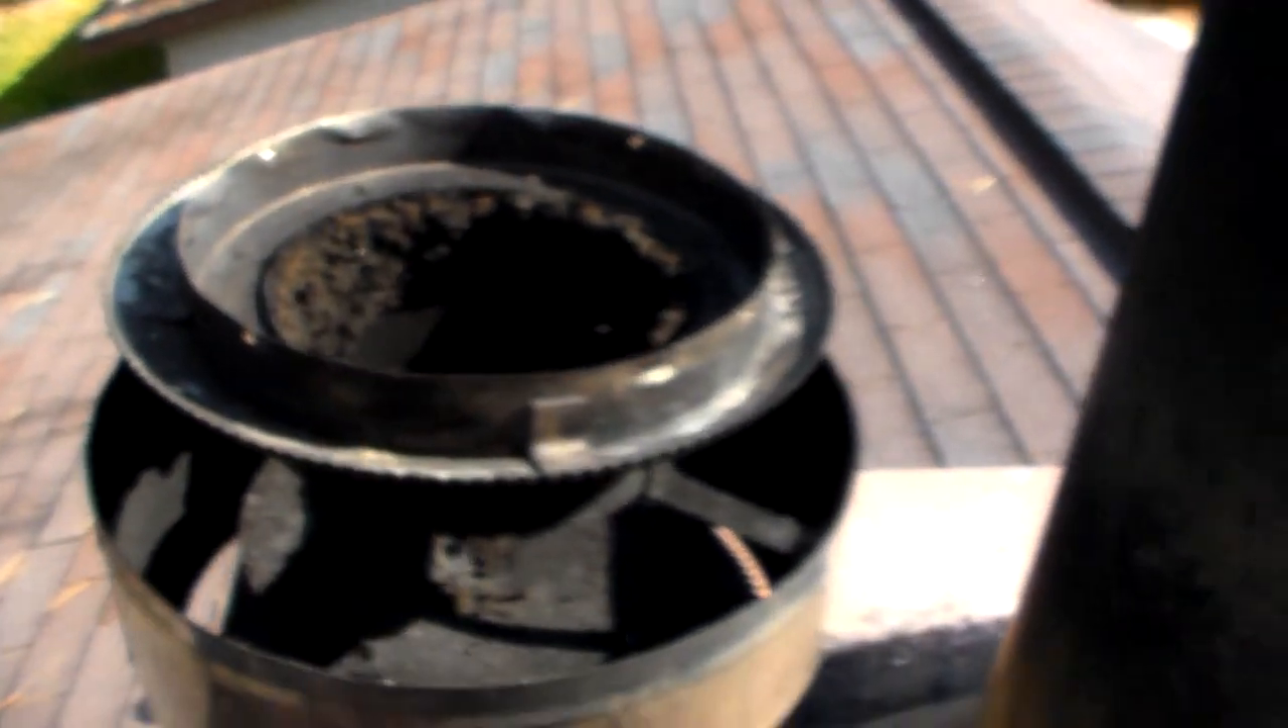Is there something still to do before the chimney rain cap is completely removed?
No.